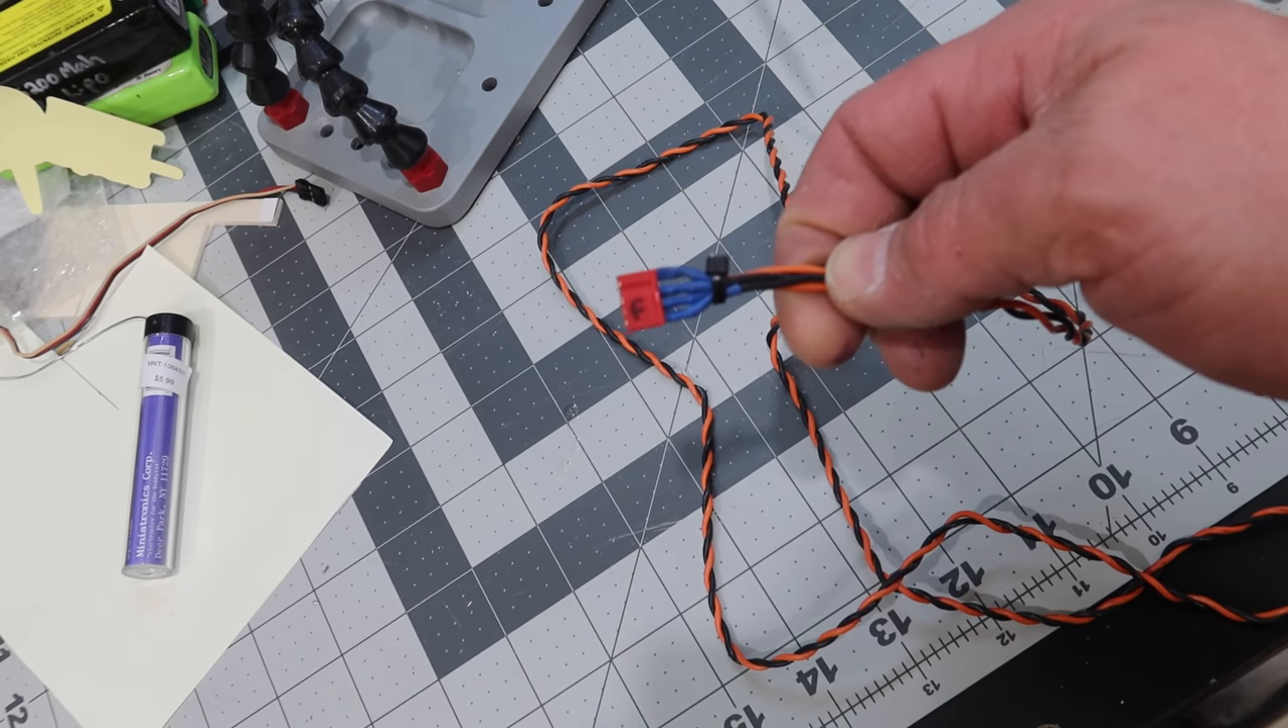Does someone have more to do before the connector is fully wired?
No.